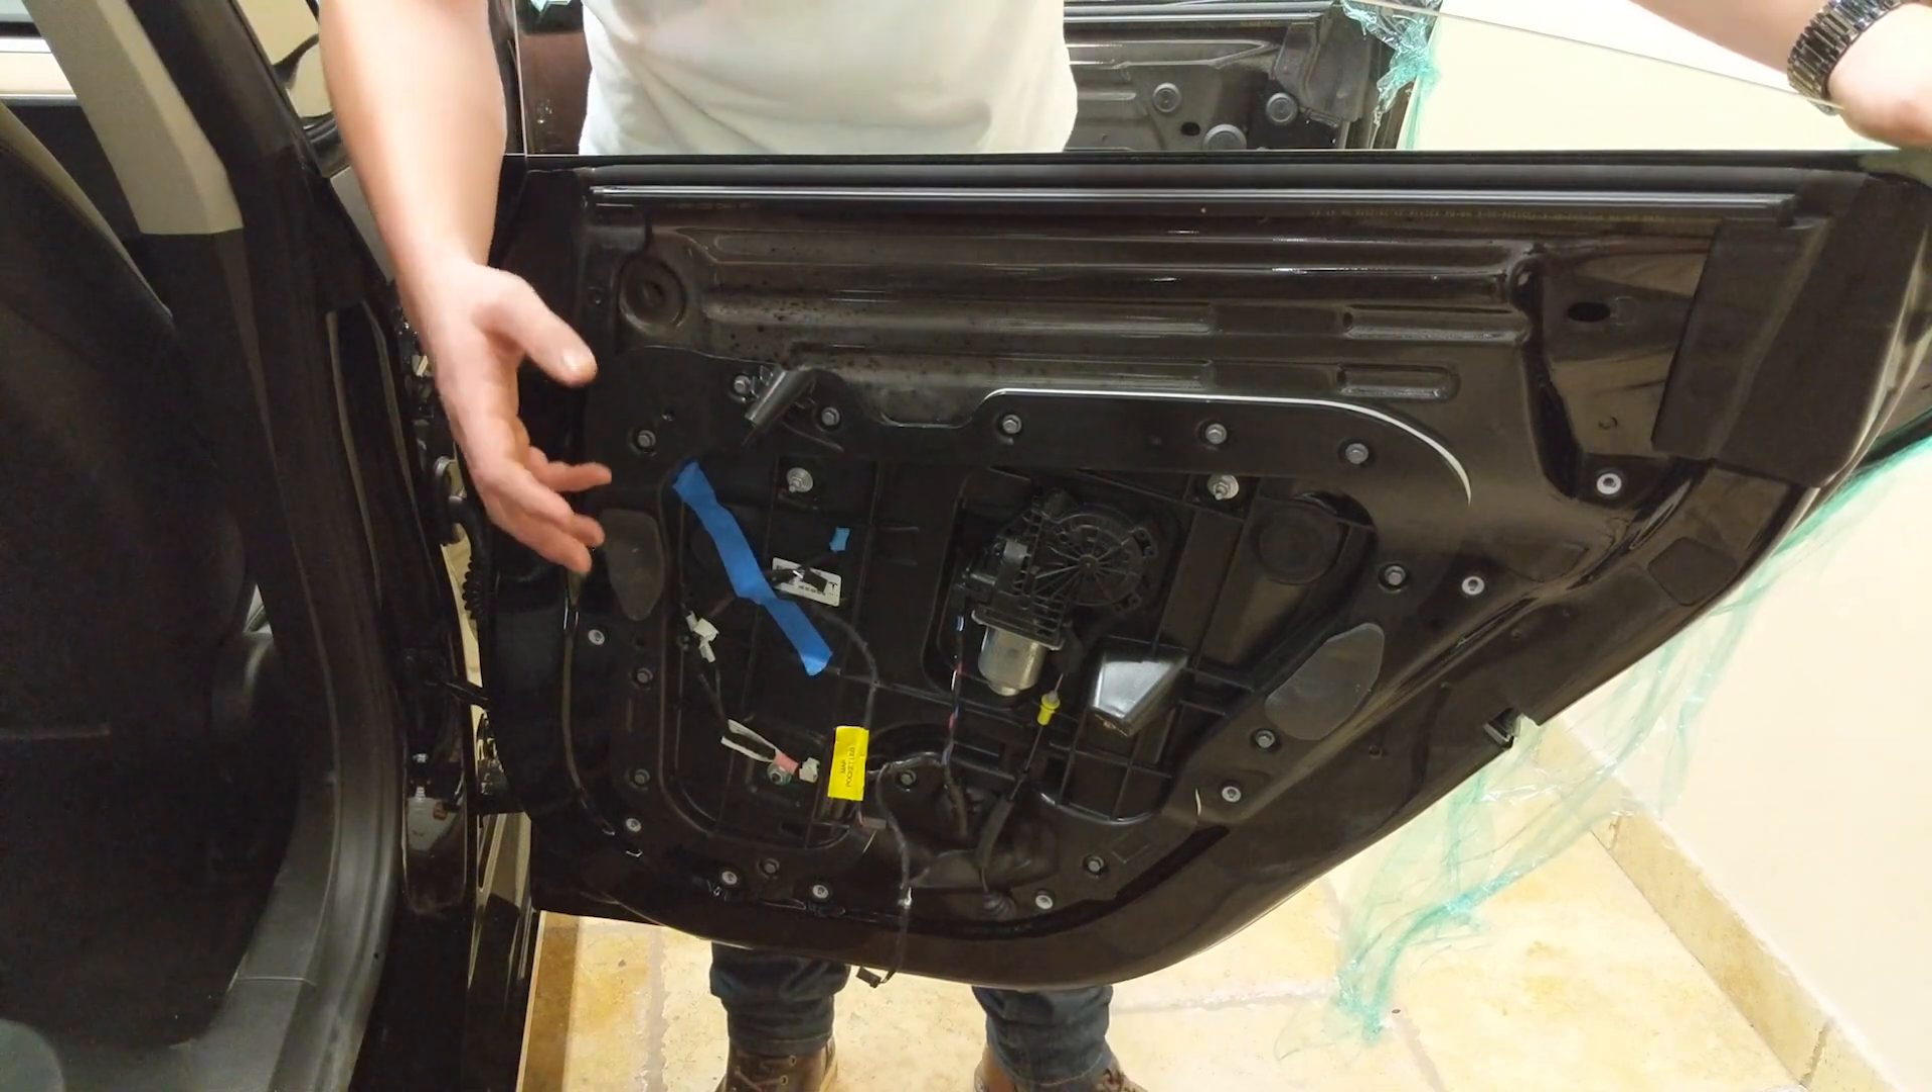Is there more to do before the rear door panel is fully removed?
No.